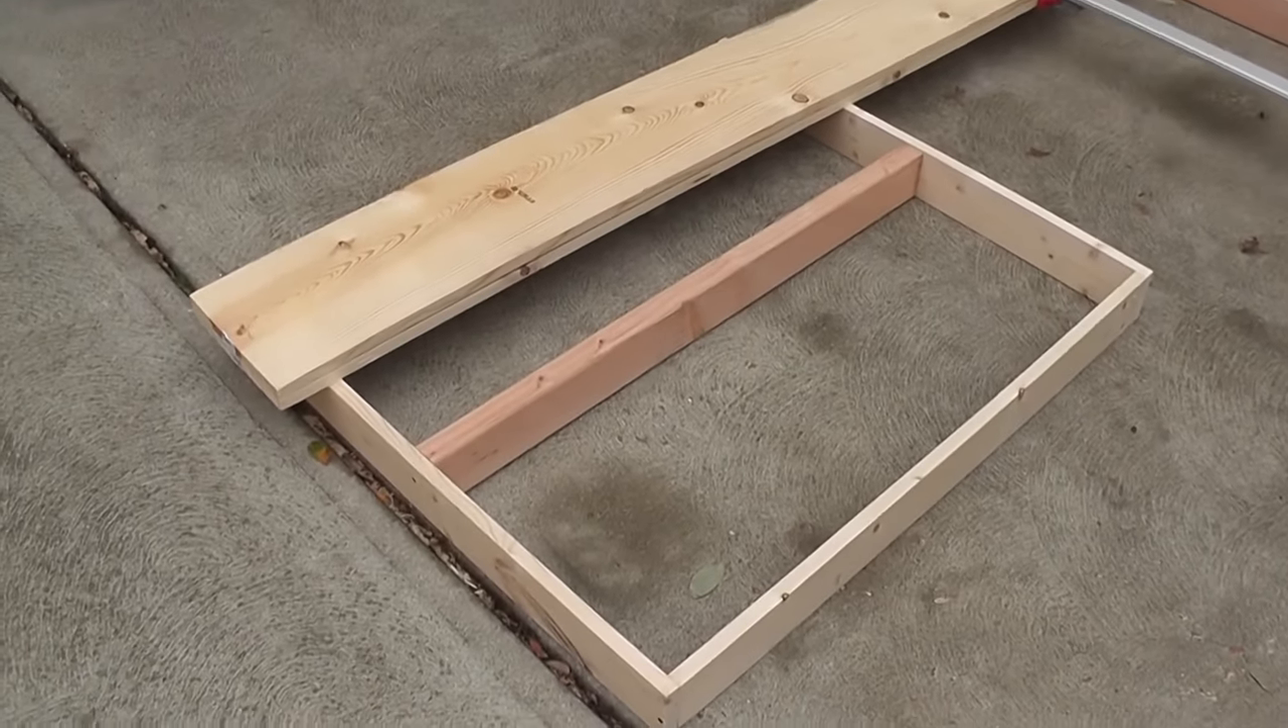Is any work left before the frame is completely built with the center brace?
No.